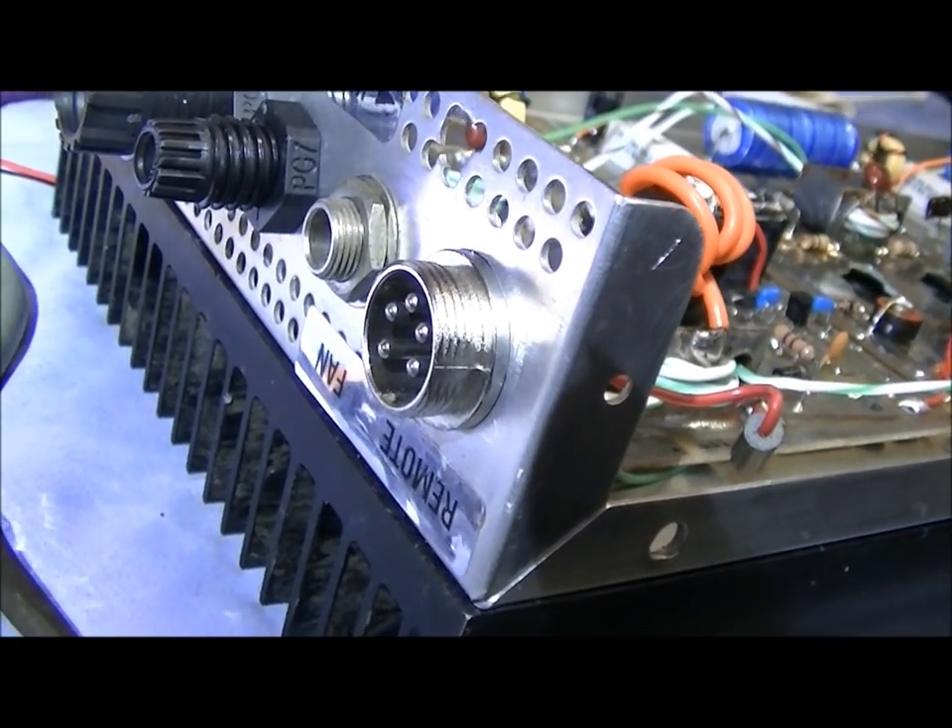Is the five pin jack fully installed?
Yes.